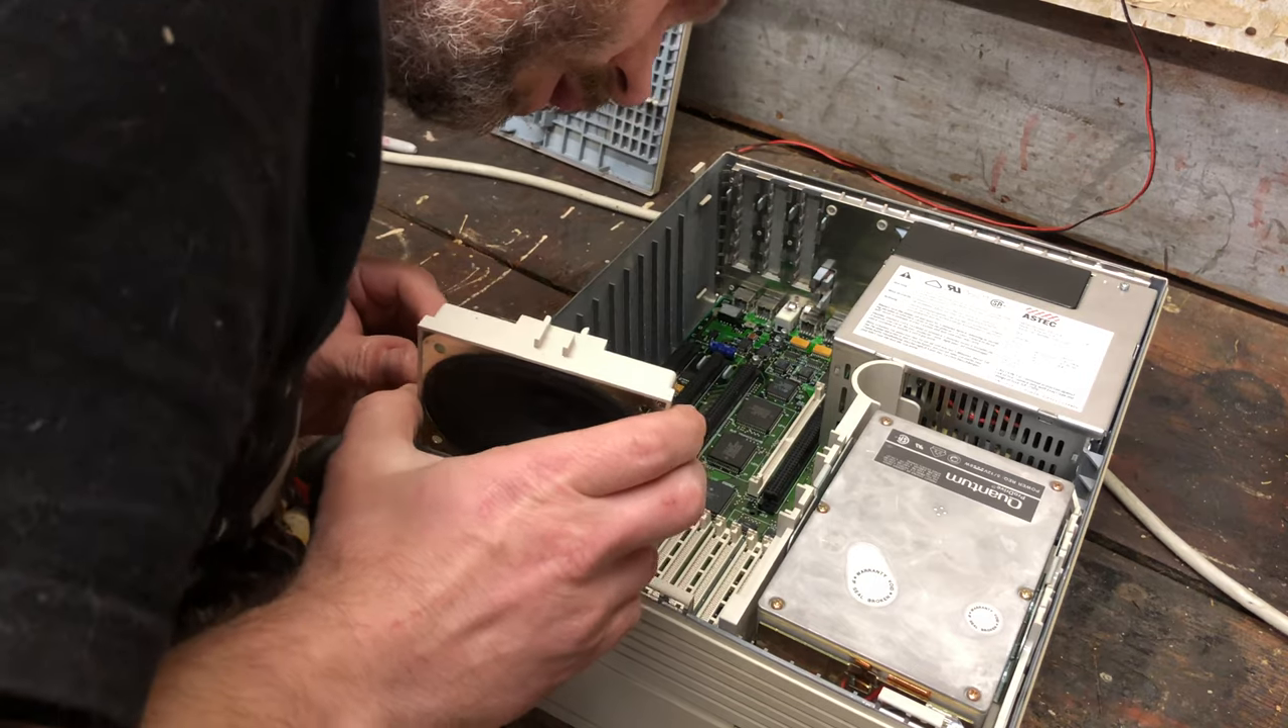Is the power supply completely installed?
Yes.